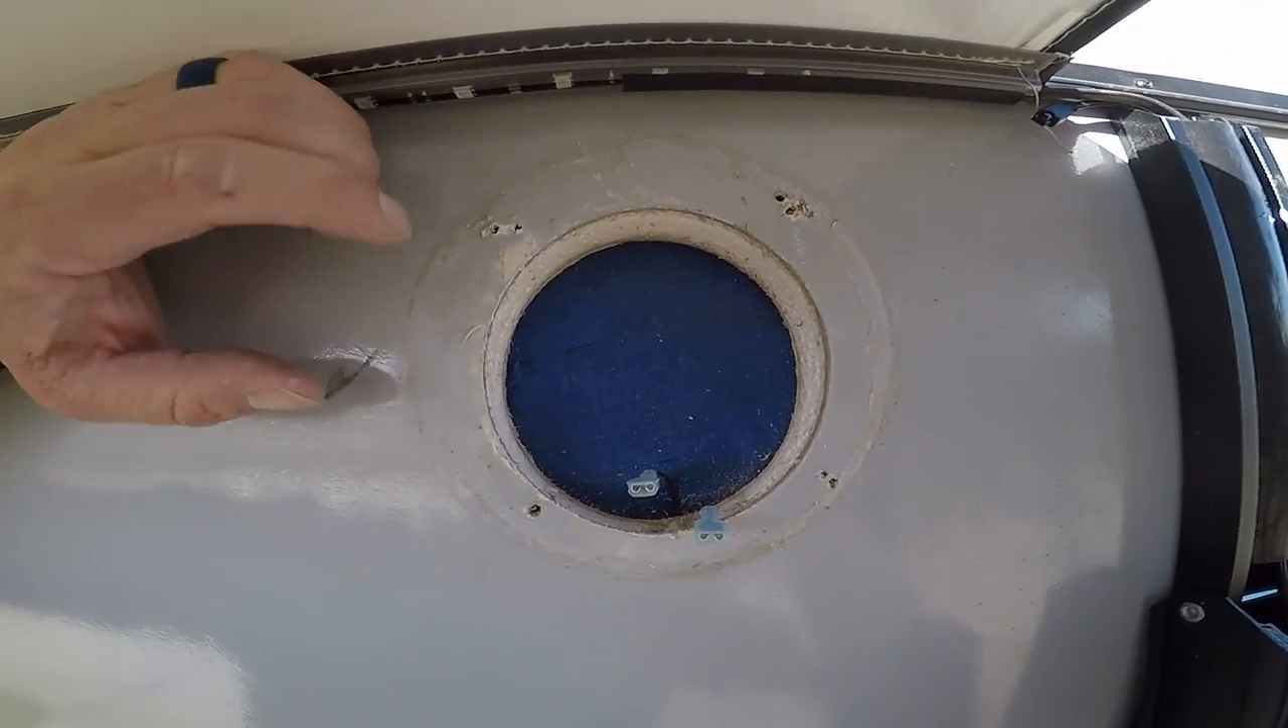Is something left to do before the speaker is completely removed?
No.